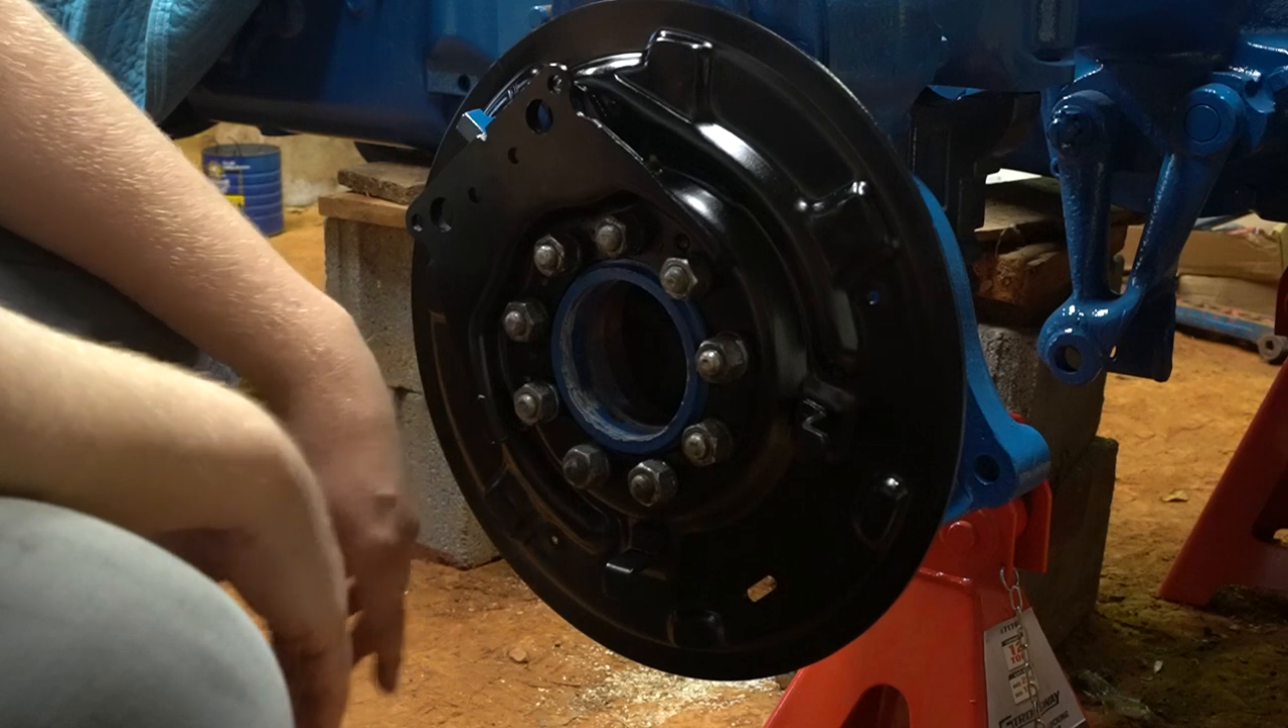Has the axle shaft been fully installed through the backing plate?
No.